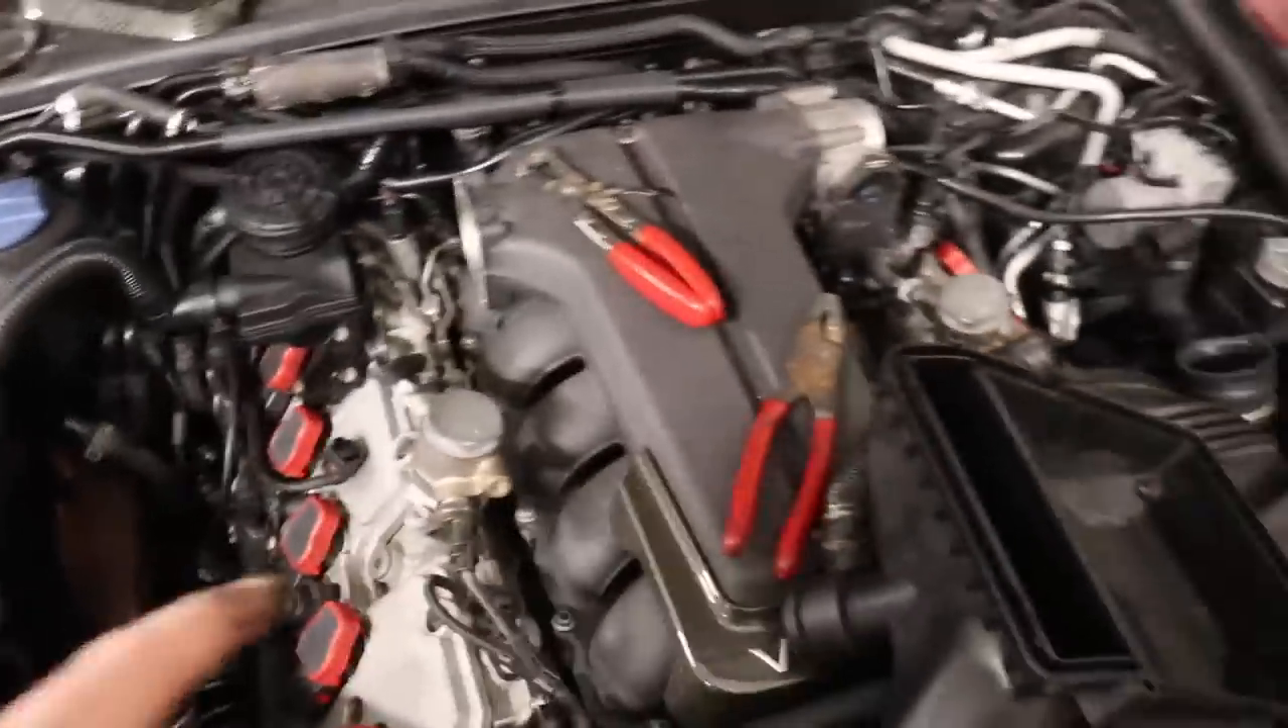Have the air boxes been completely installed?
No.